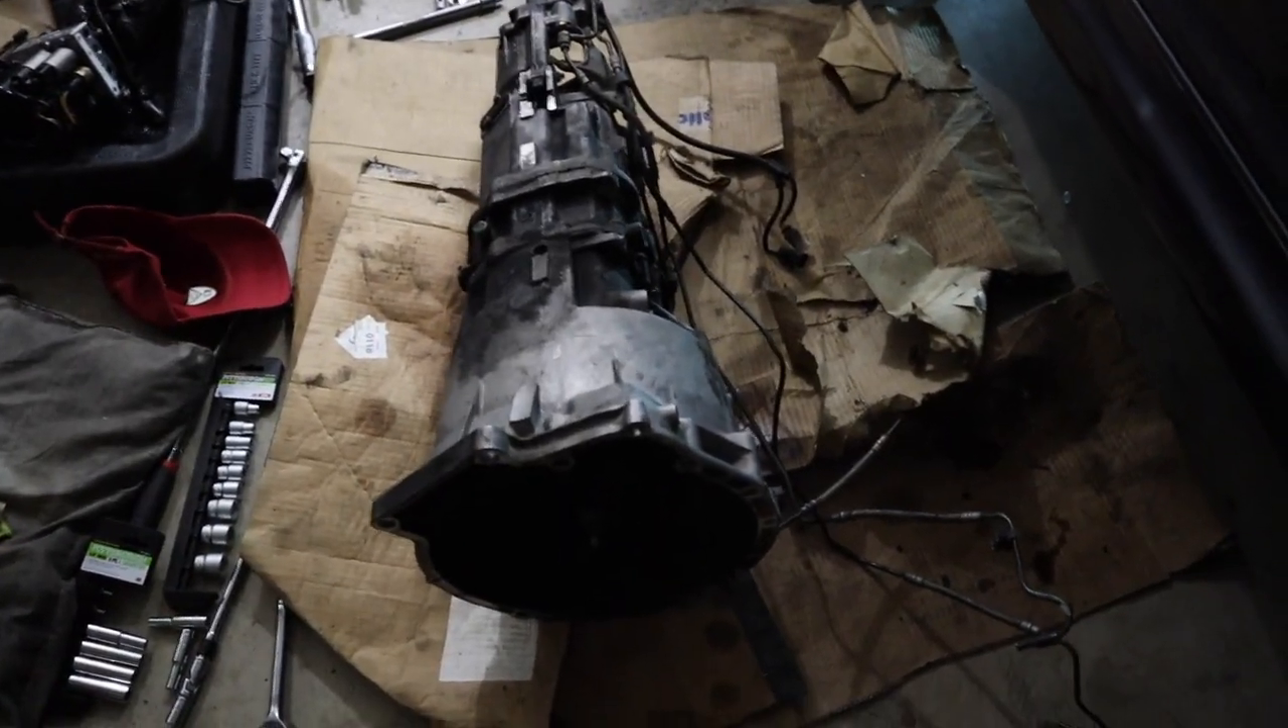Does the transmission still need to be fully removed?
No.